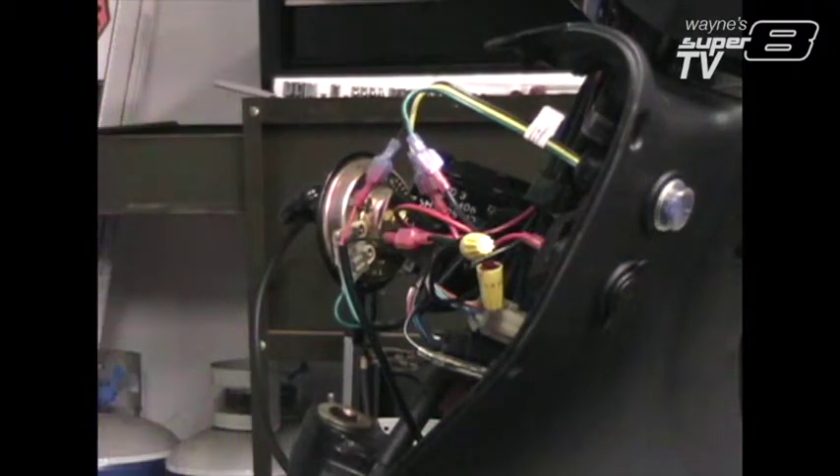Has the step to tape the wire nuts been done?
No.